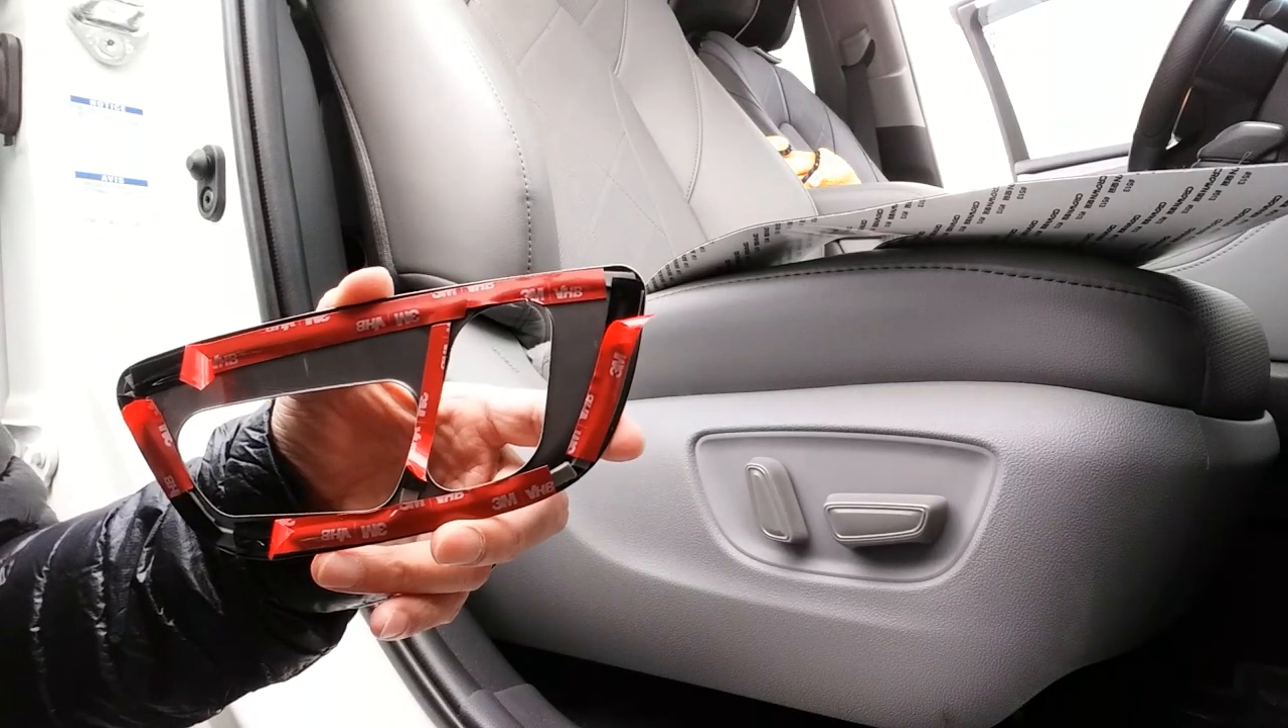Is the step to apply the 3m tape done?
Yes.